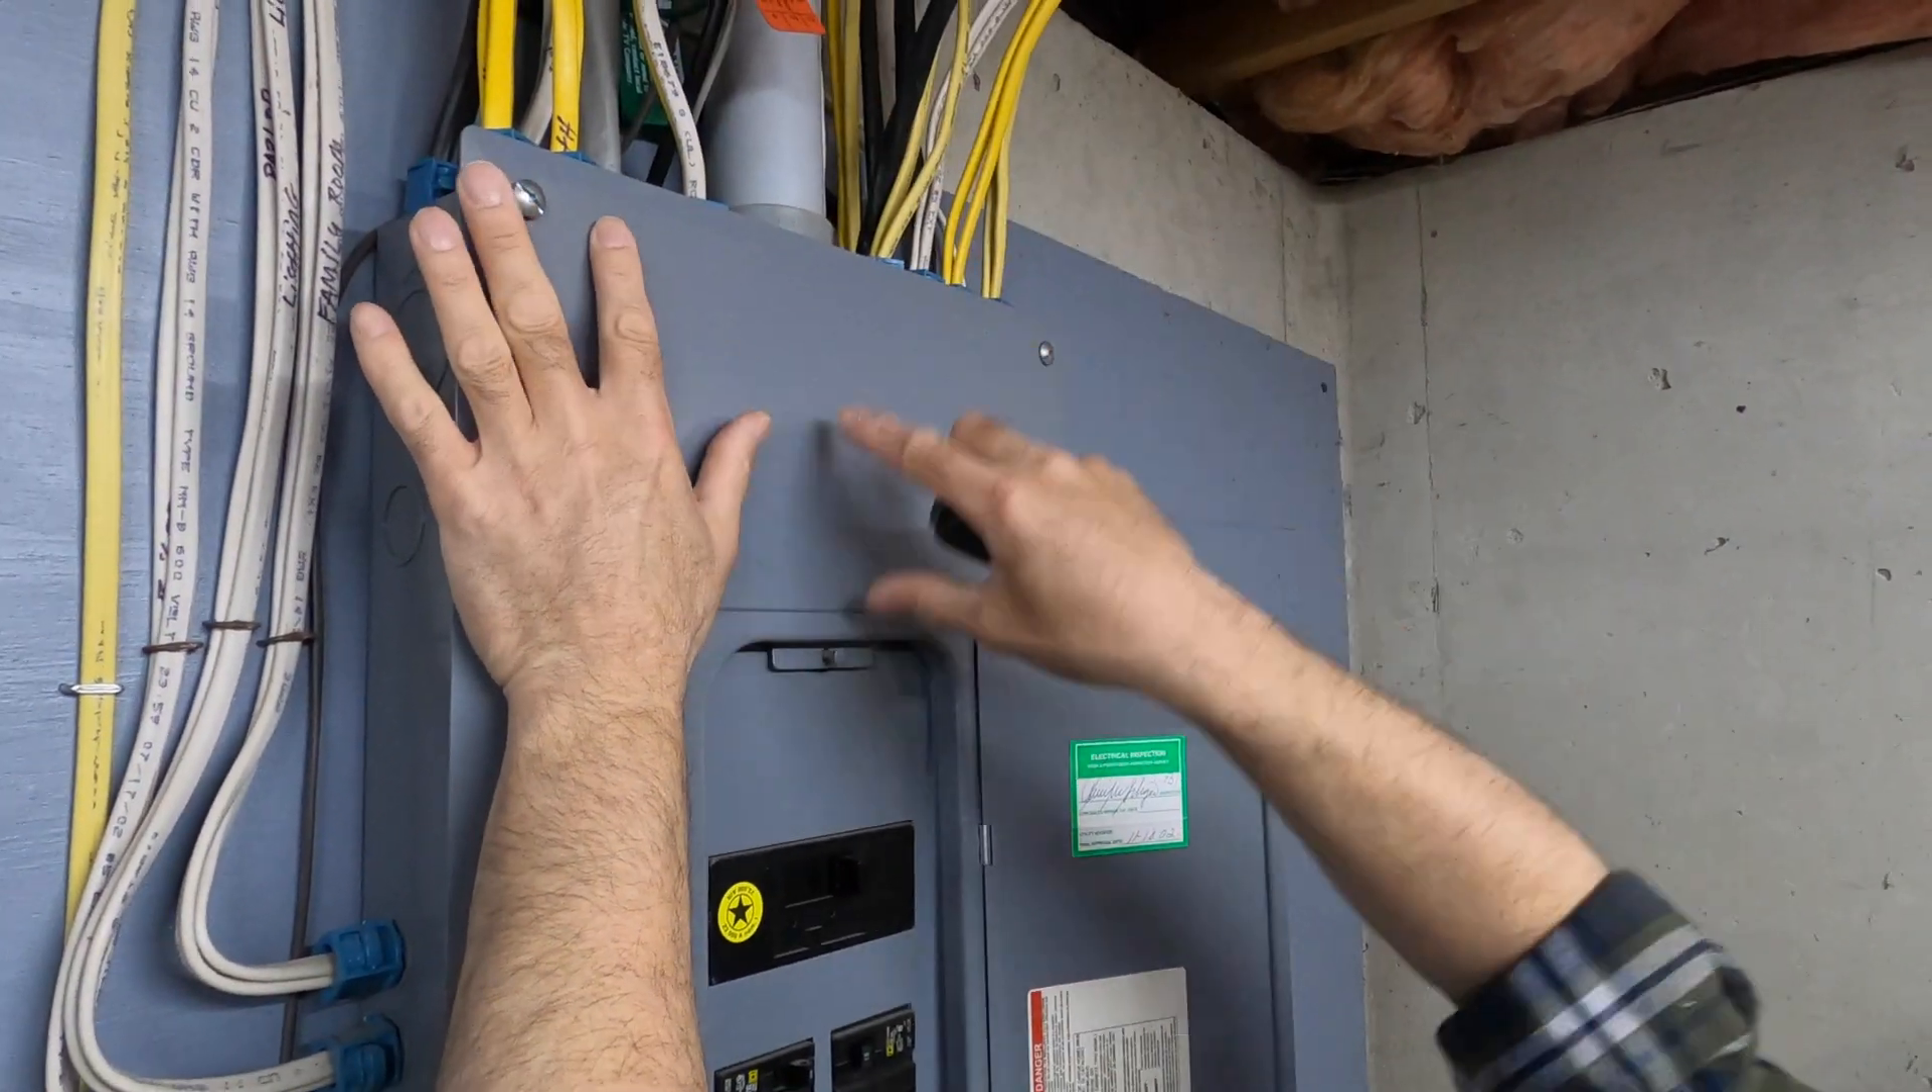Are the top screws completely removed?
No.